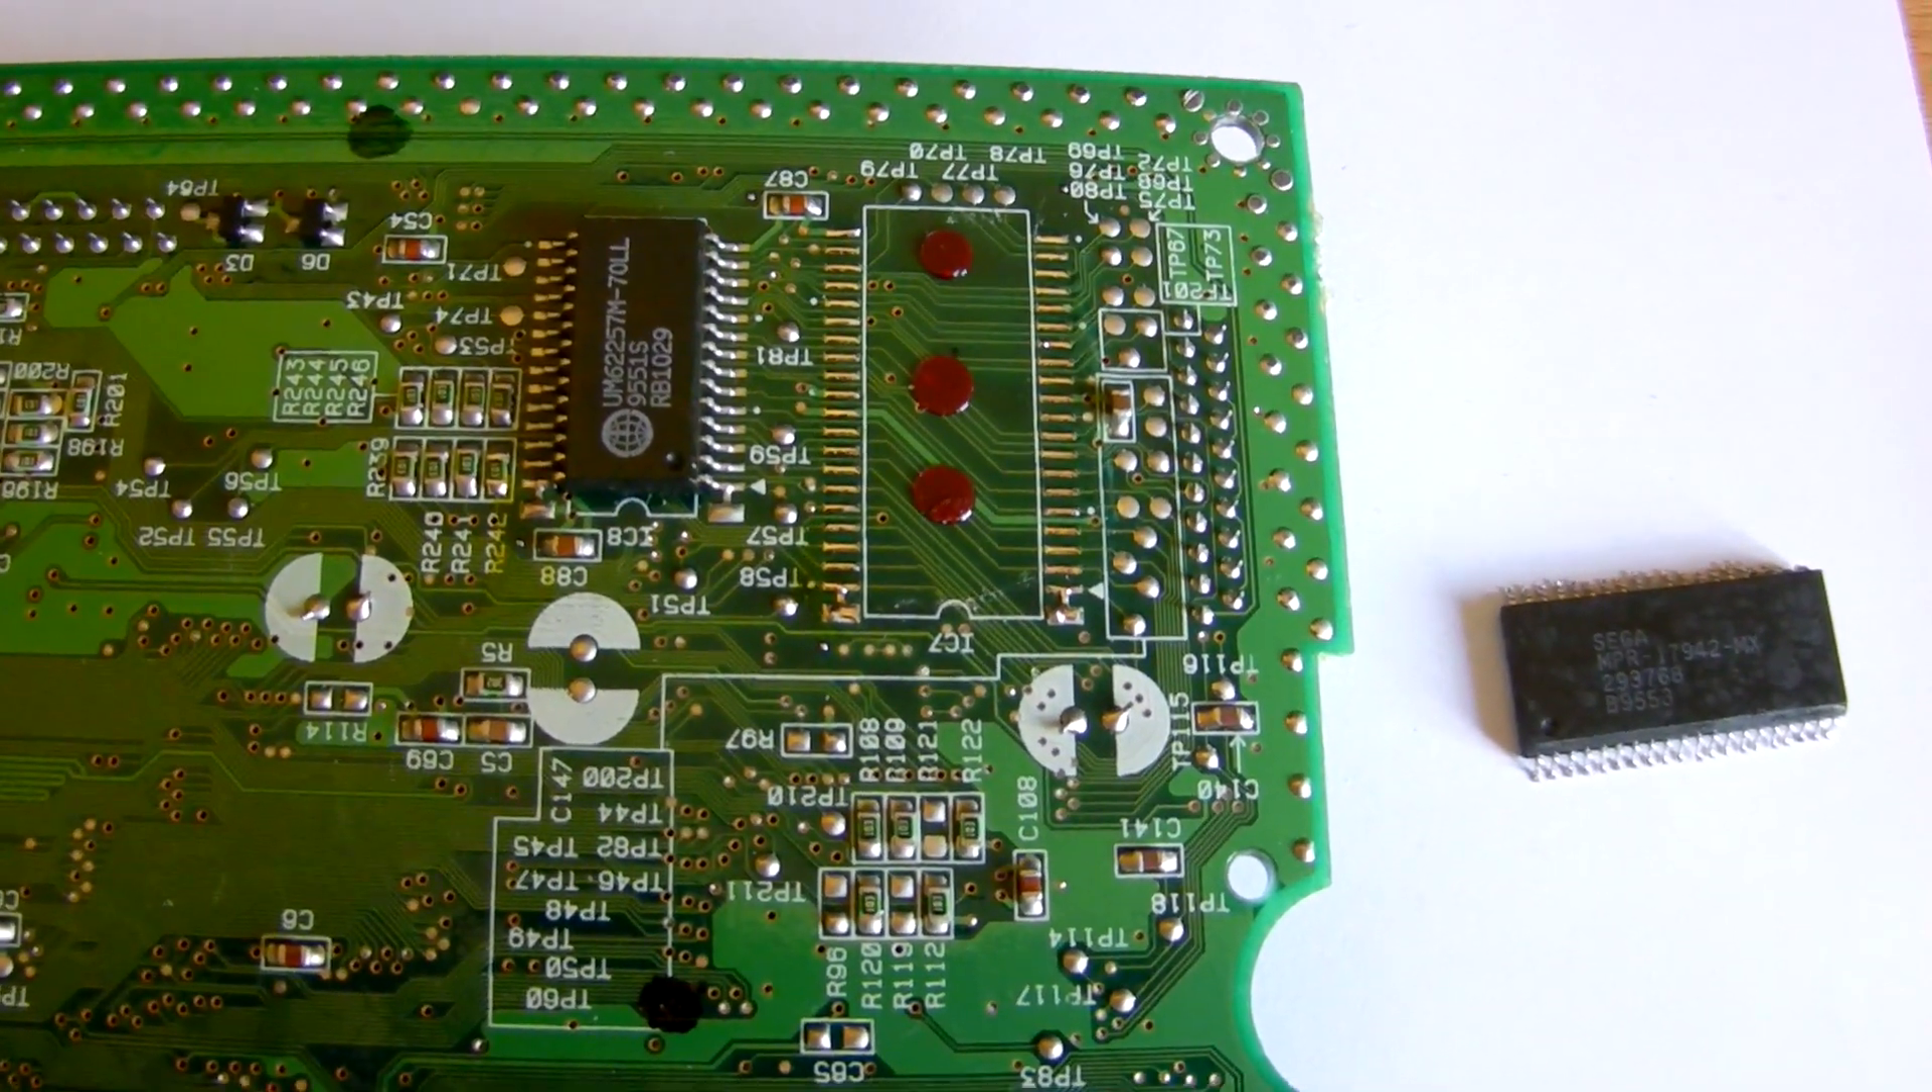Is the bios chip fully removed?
Yes.